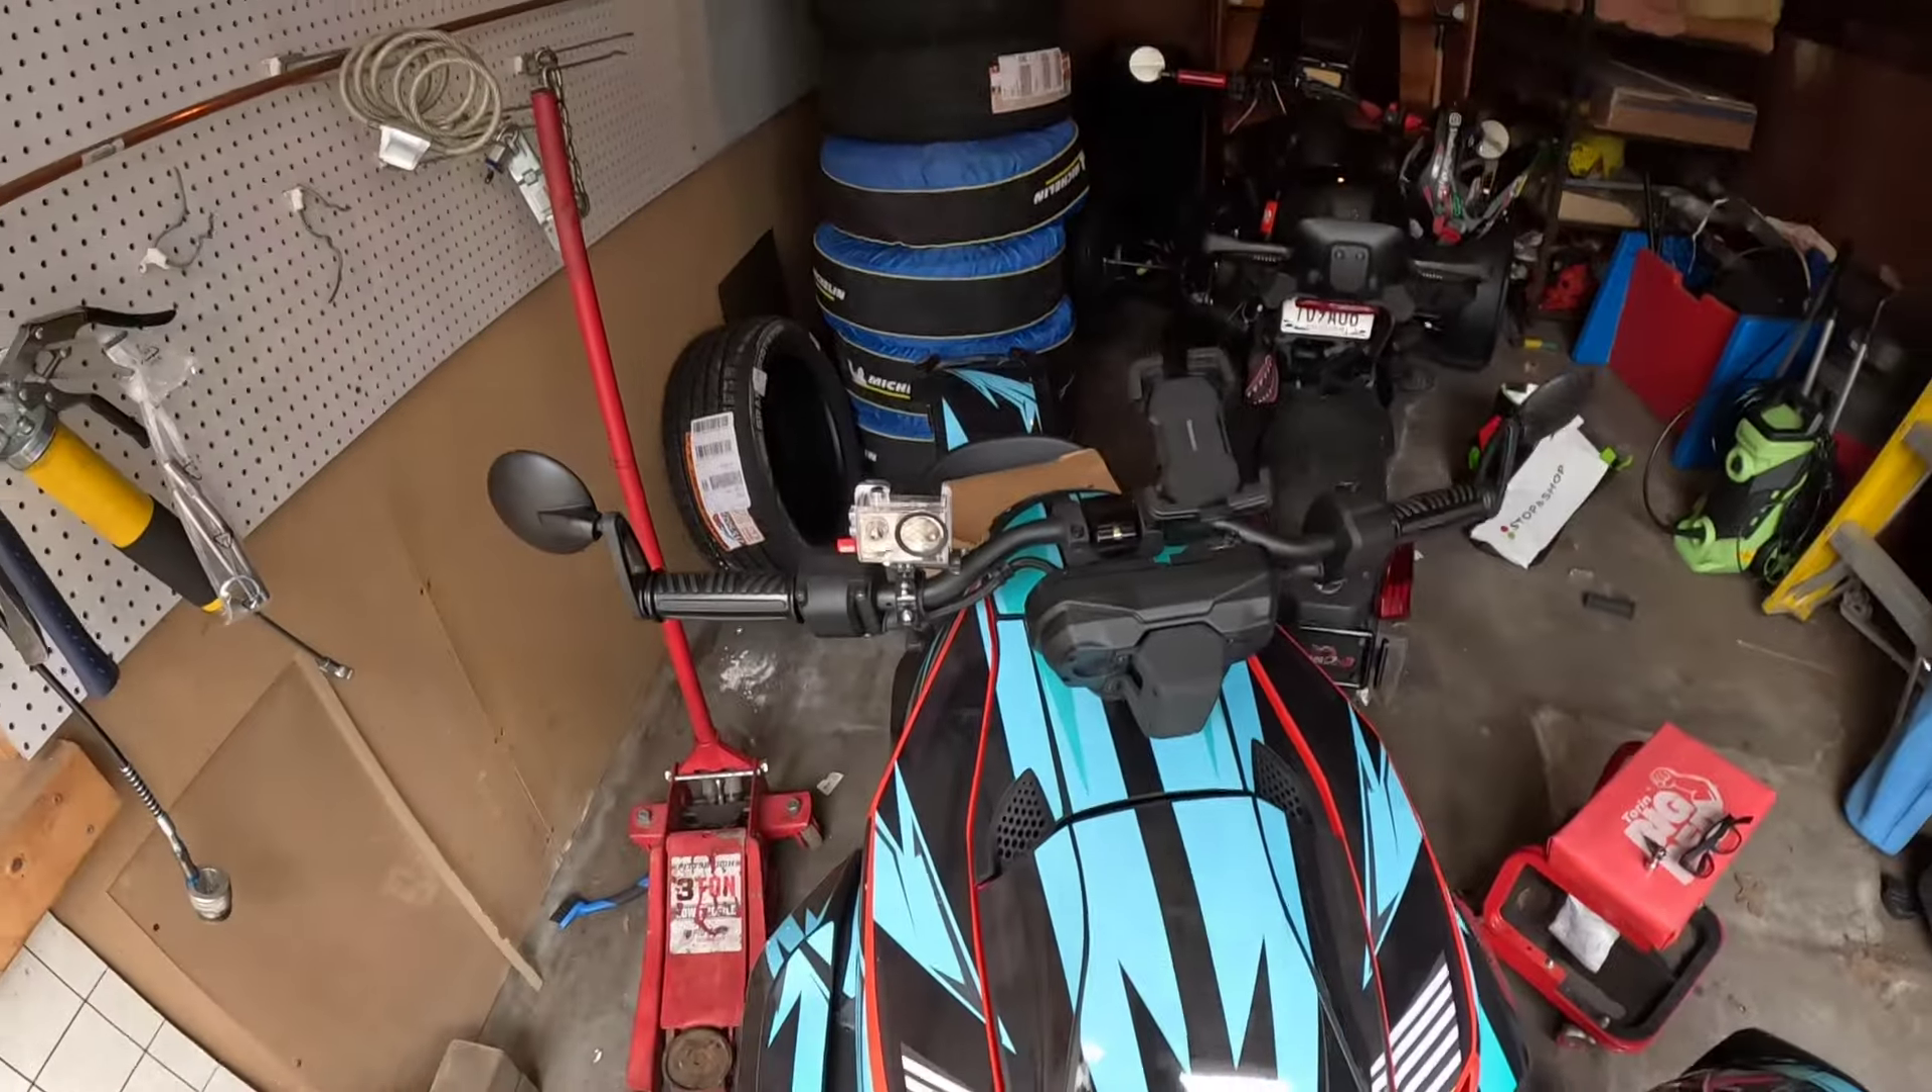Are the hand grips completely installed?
Yes.